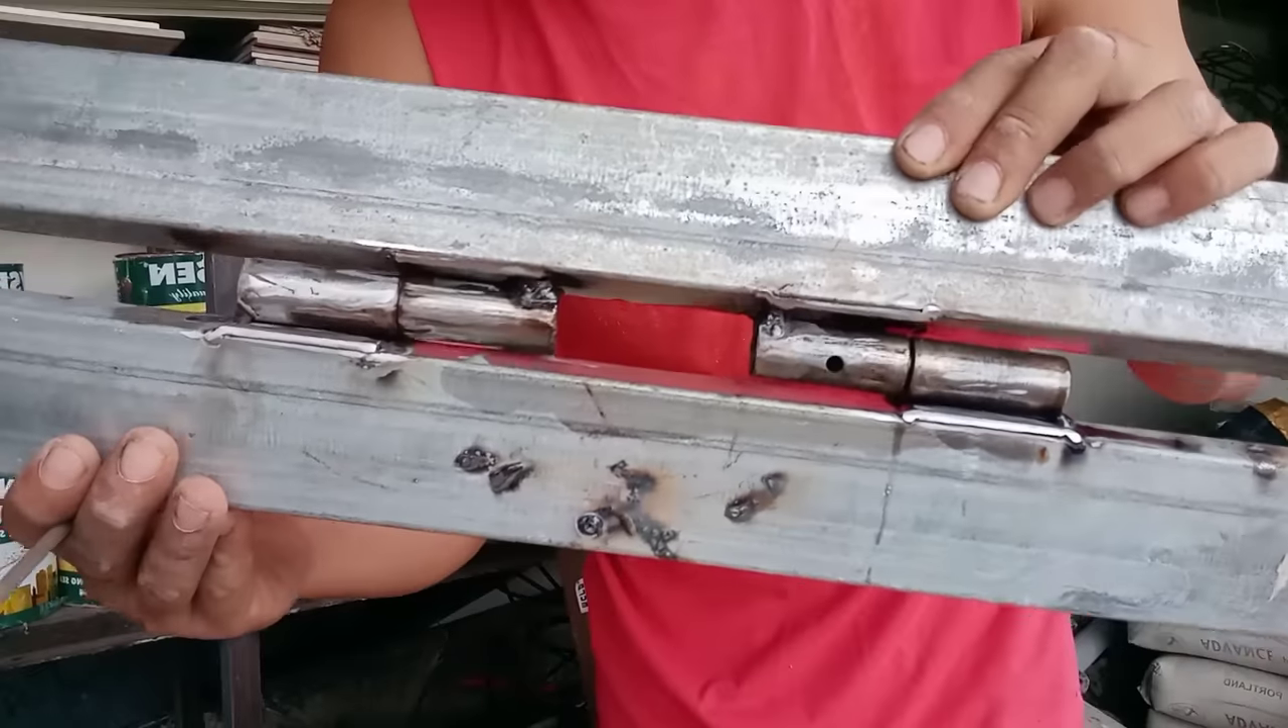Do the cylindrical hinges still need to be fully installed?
No.